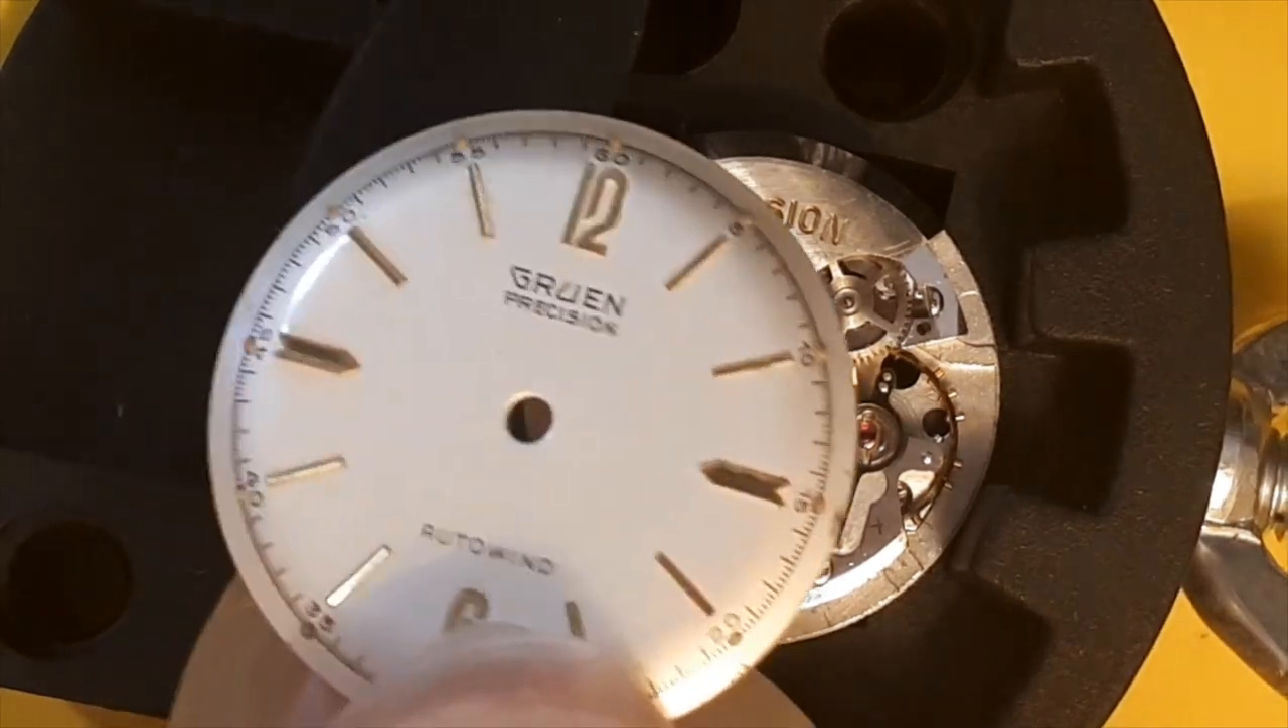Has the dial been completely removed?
Yes.